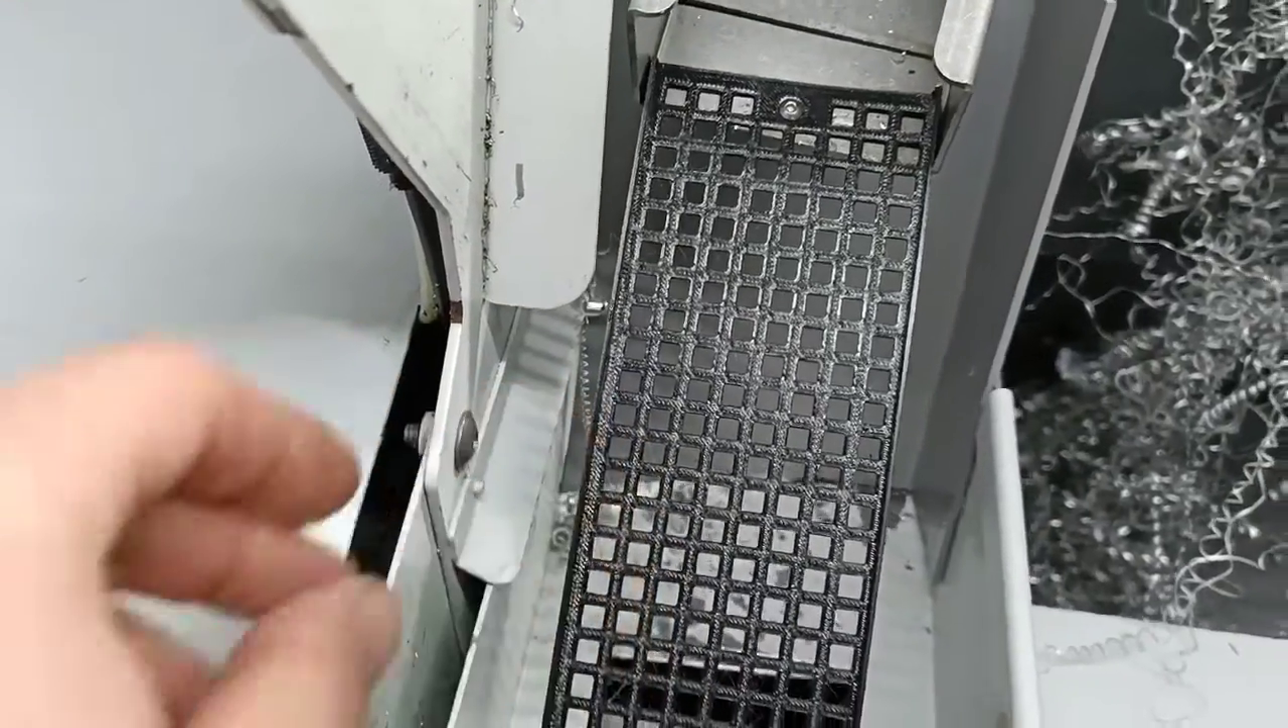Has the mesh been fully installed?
Yes.